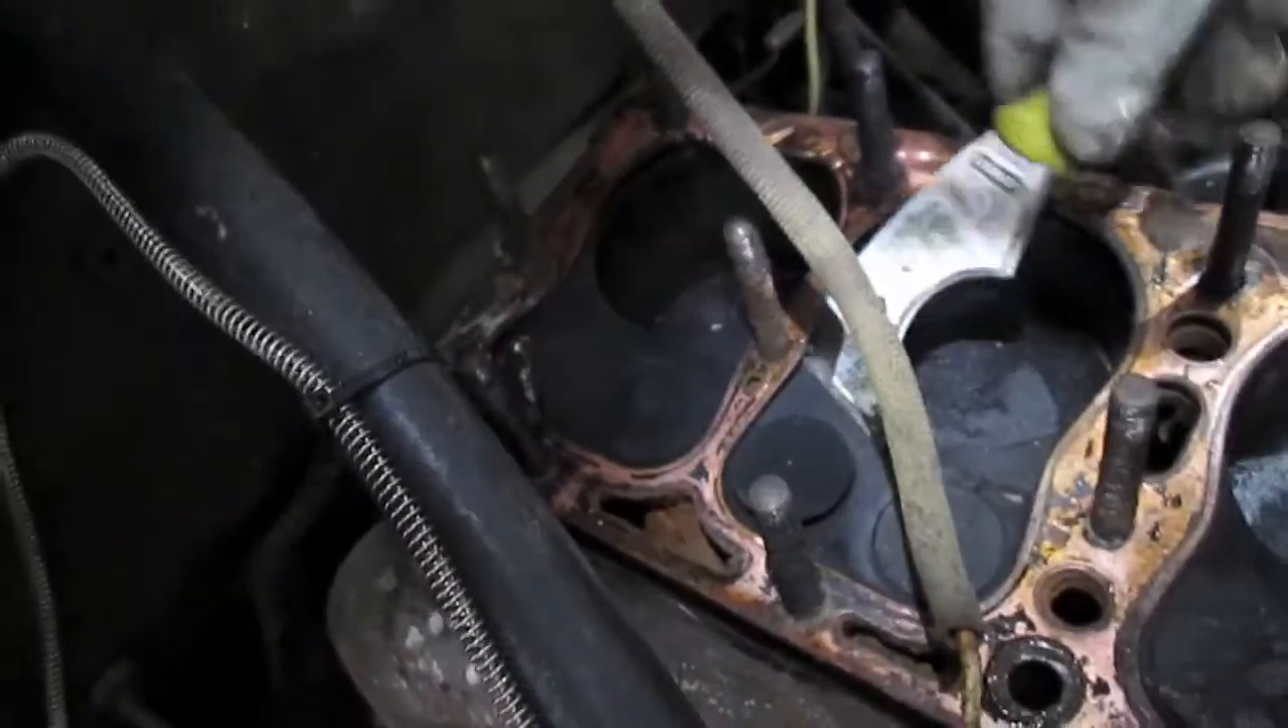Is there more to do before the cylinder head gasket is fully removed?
Yes.